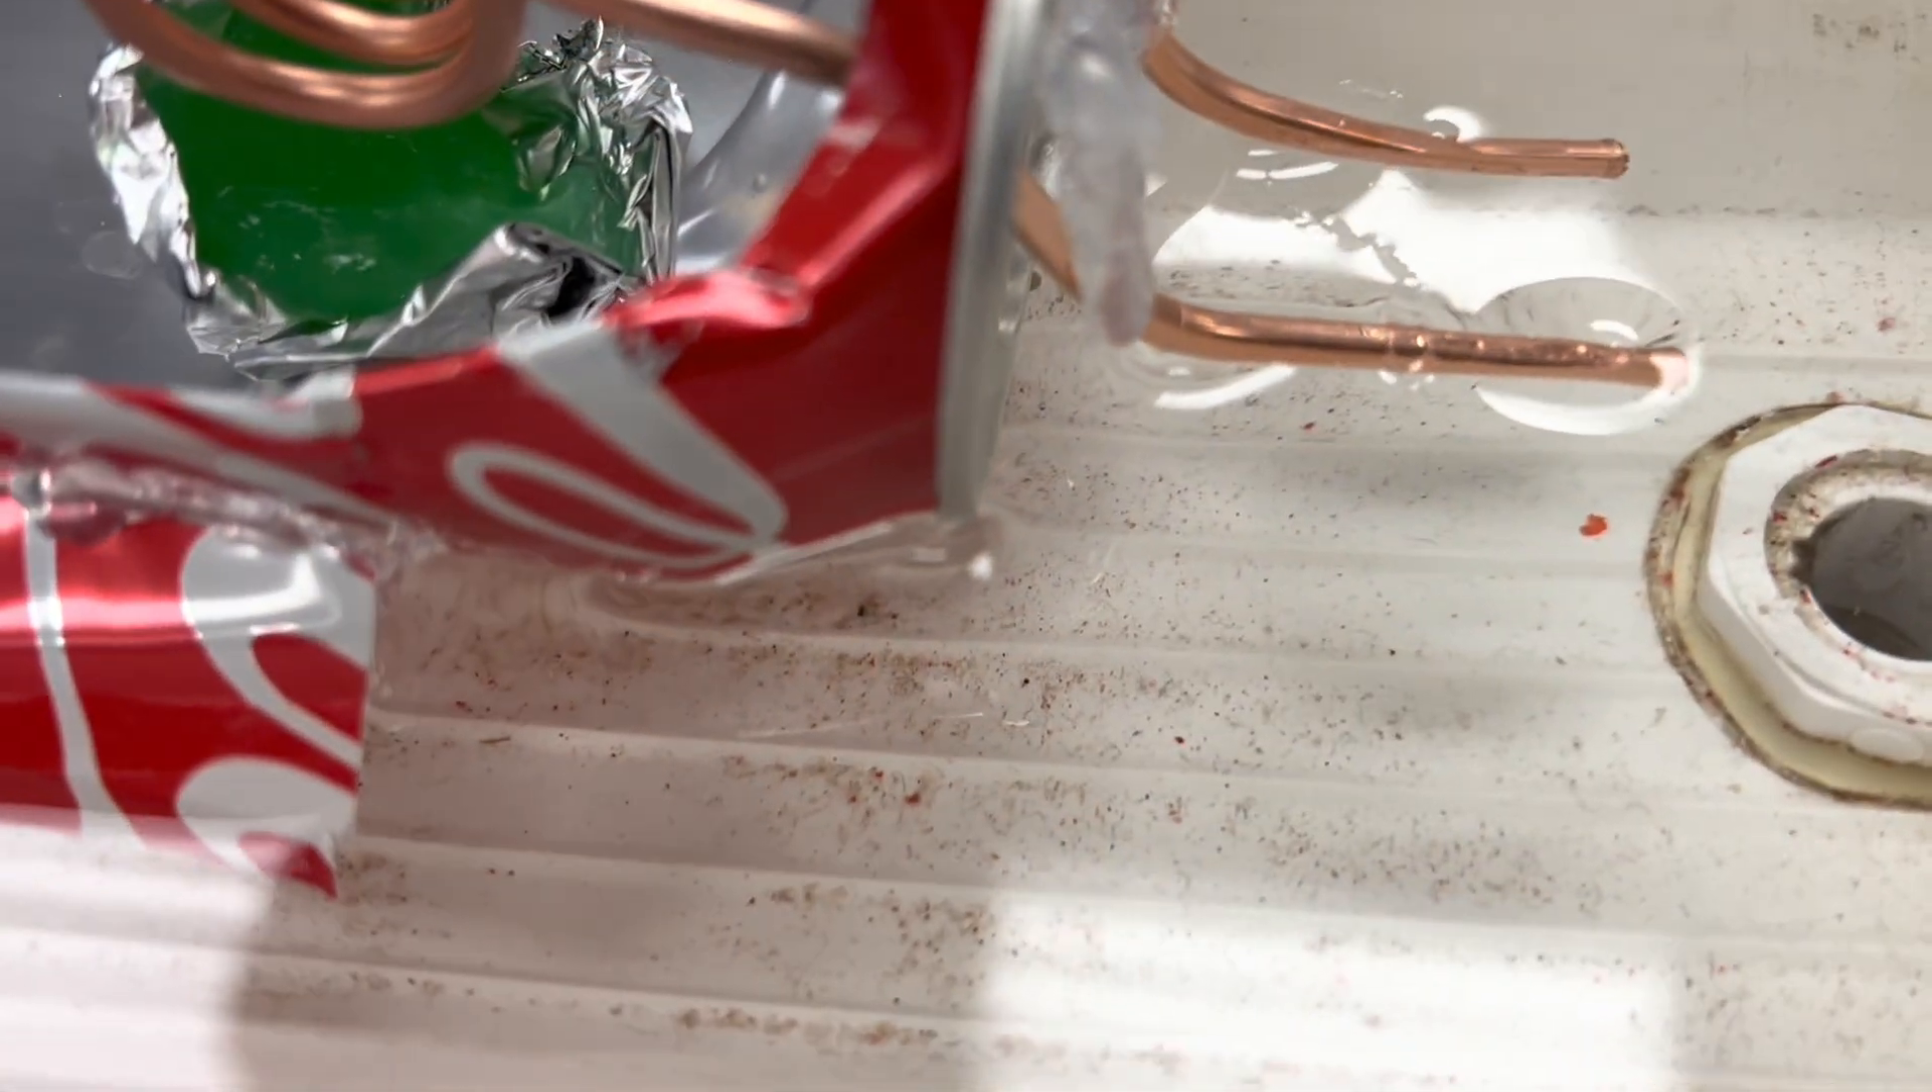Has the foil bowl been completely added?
Yes.